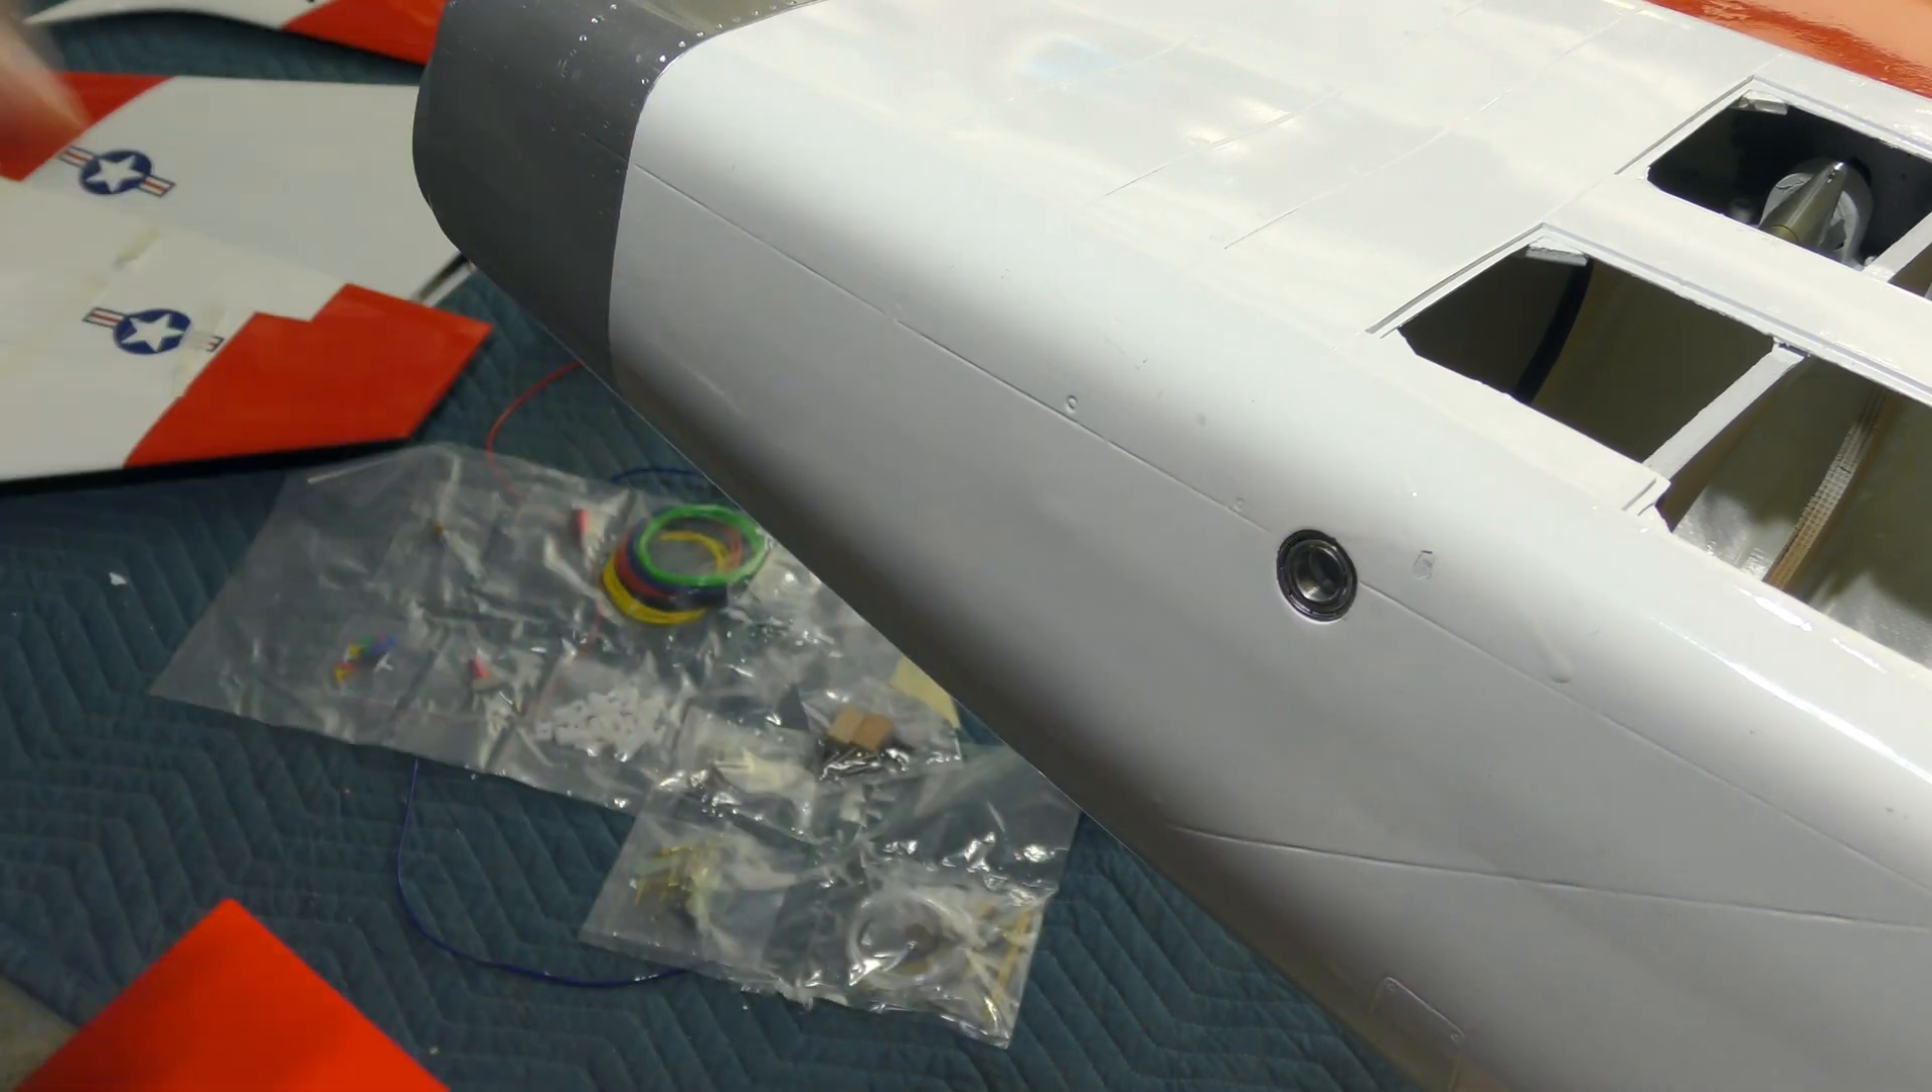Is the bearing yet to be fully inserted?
No.